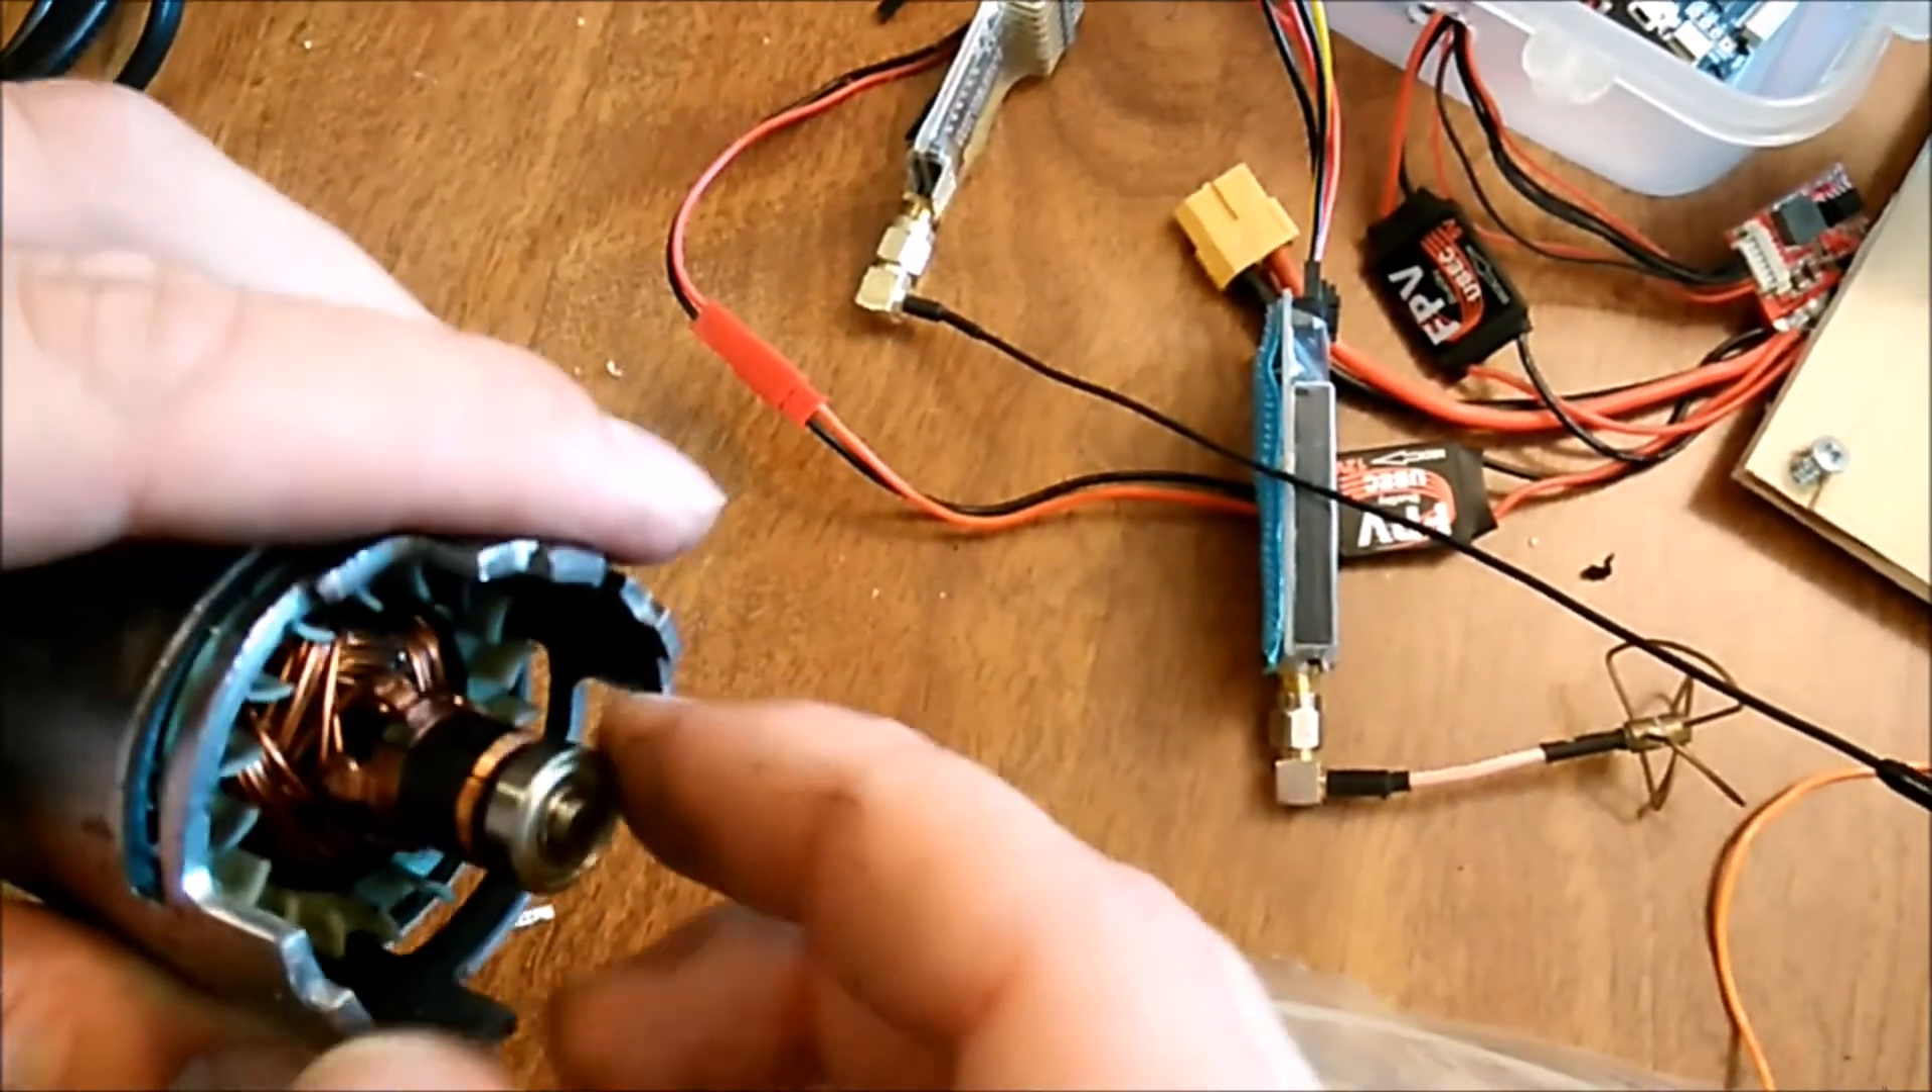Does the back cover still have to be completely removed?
No.